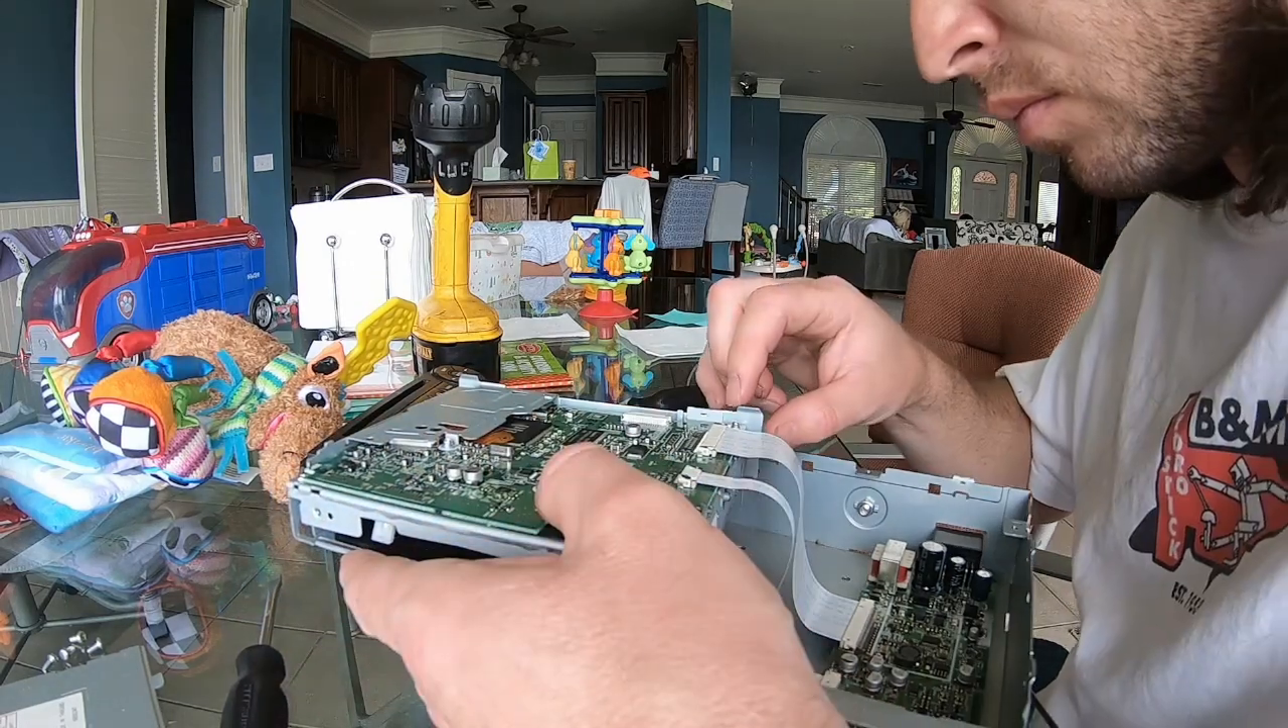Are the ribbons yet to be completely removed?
Yes.